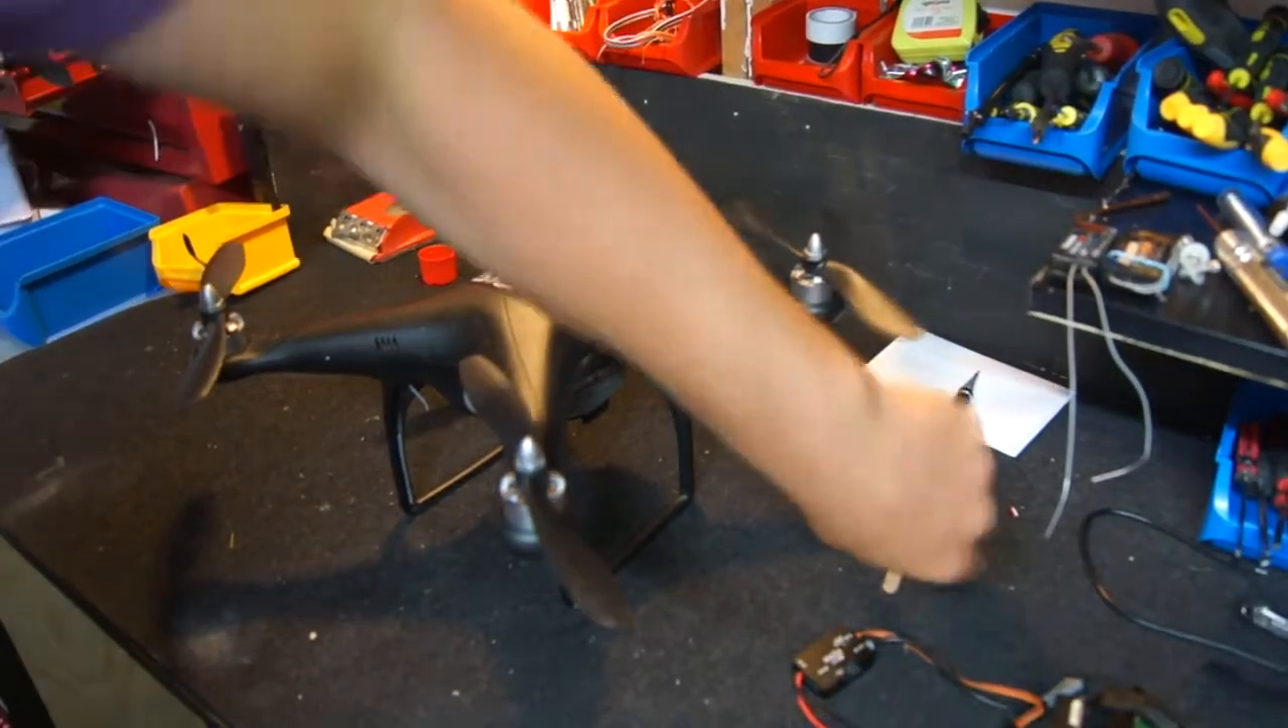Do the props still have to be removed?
Yes.